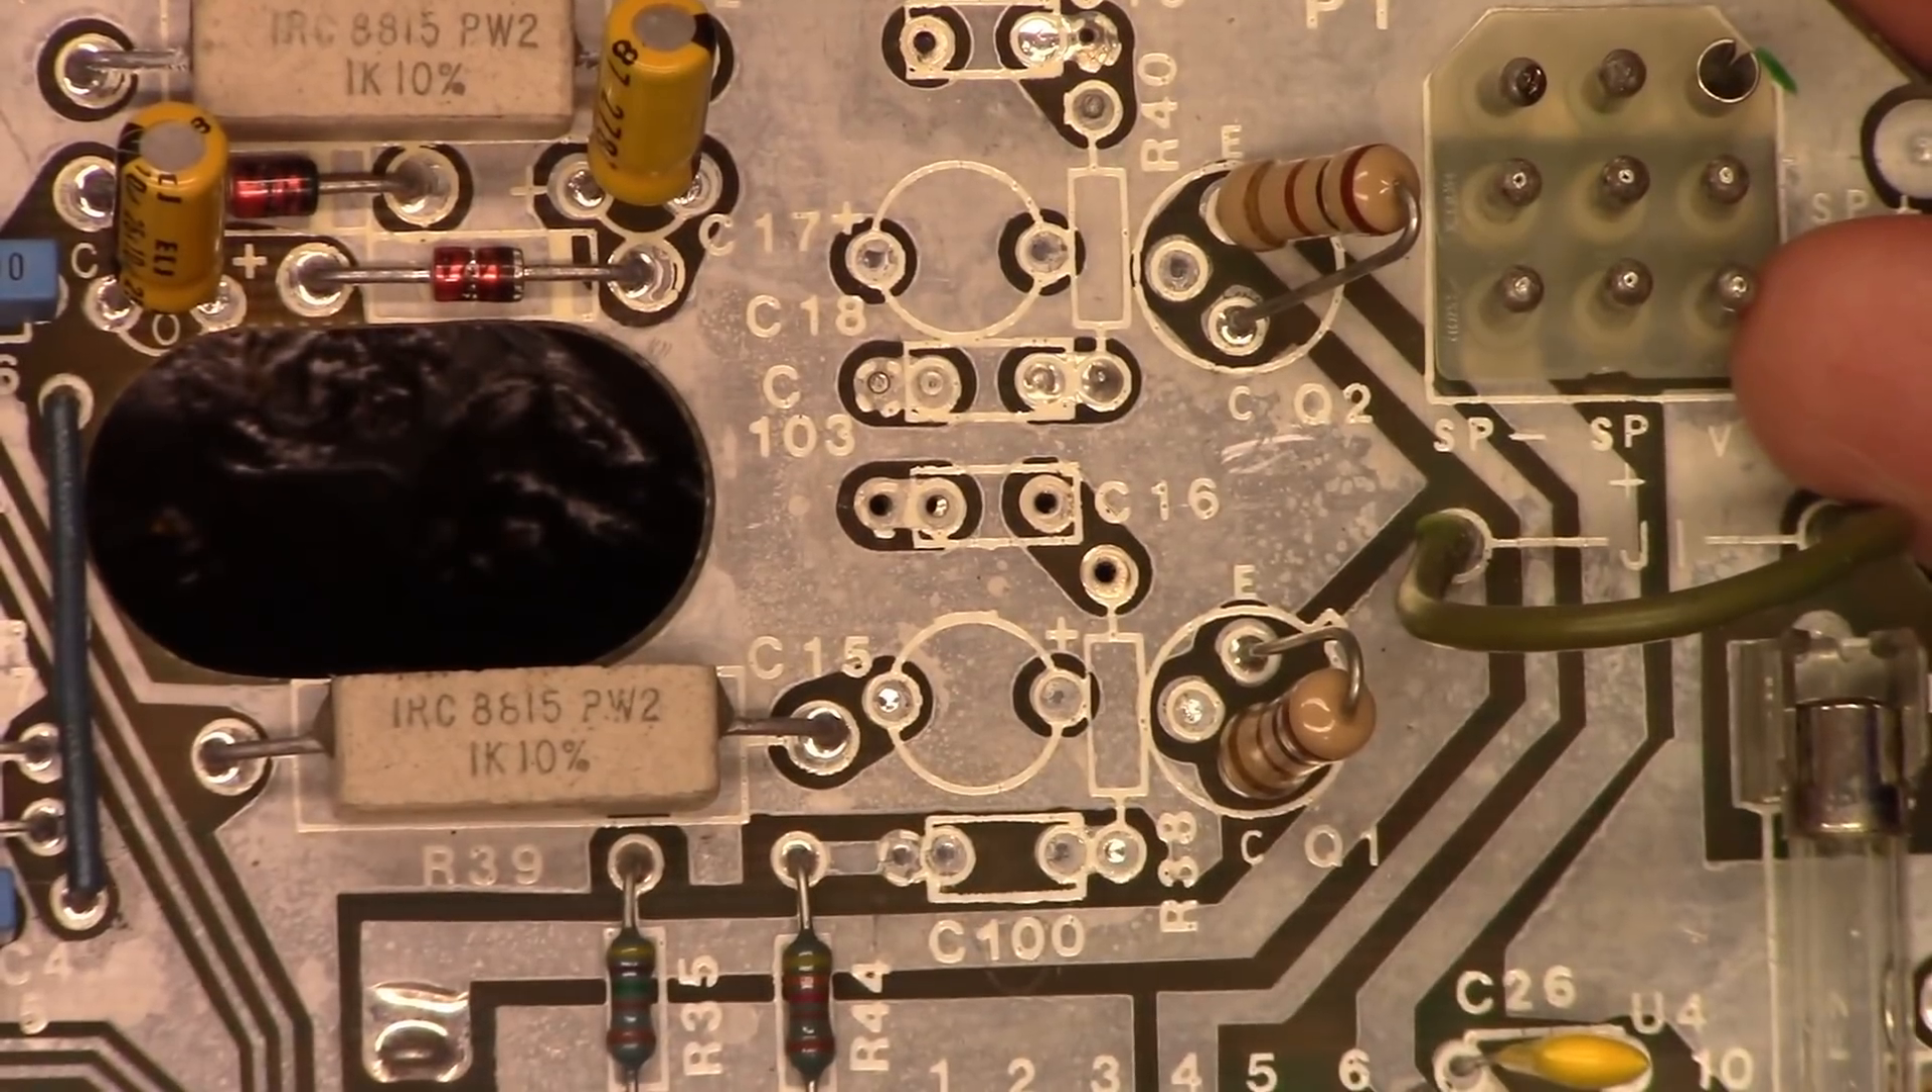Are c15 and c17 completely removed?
Yes.